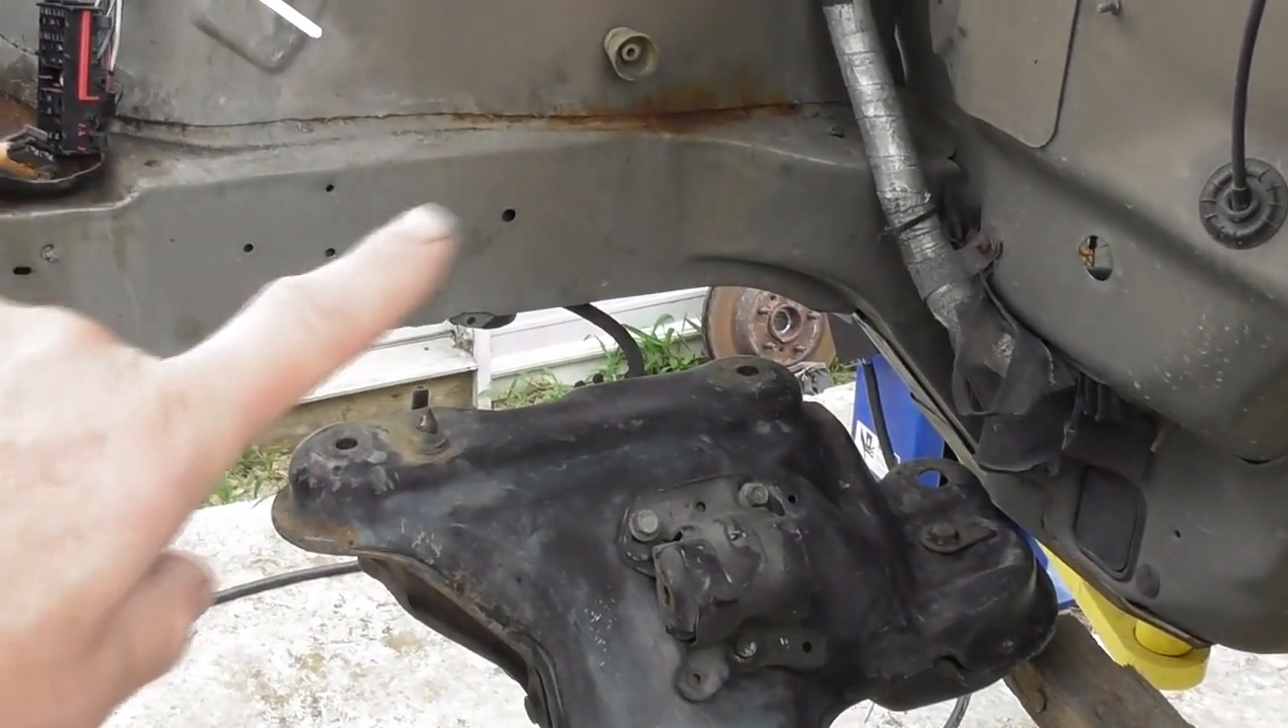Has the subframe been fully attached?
No.